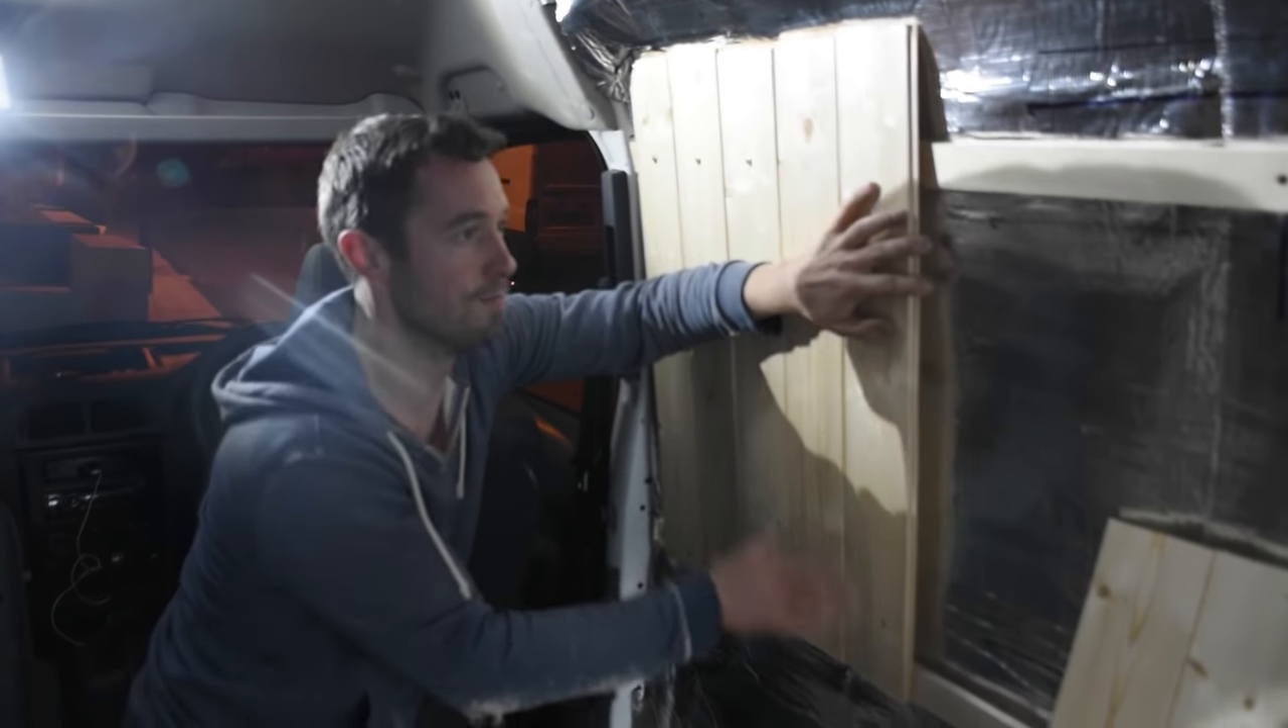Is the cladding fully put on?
No.